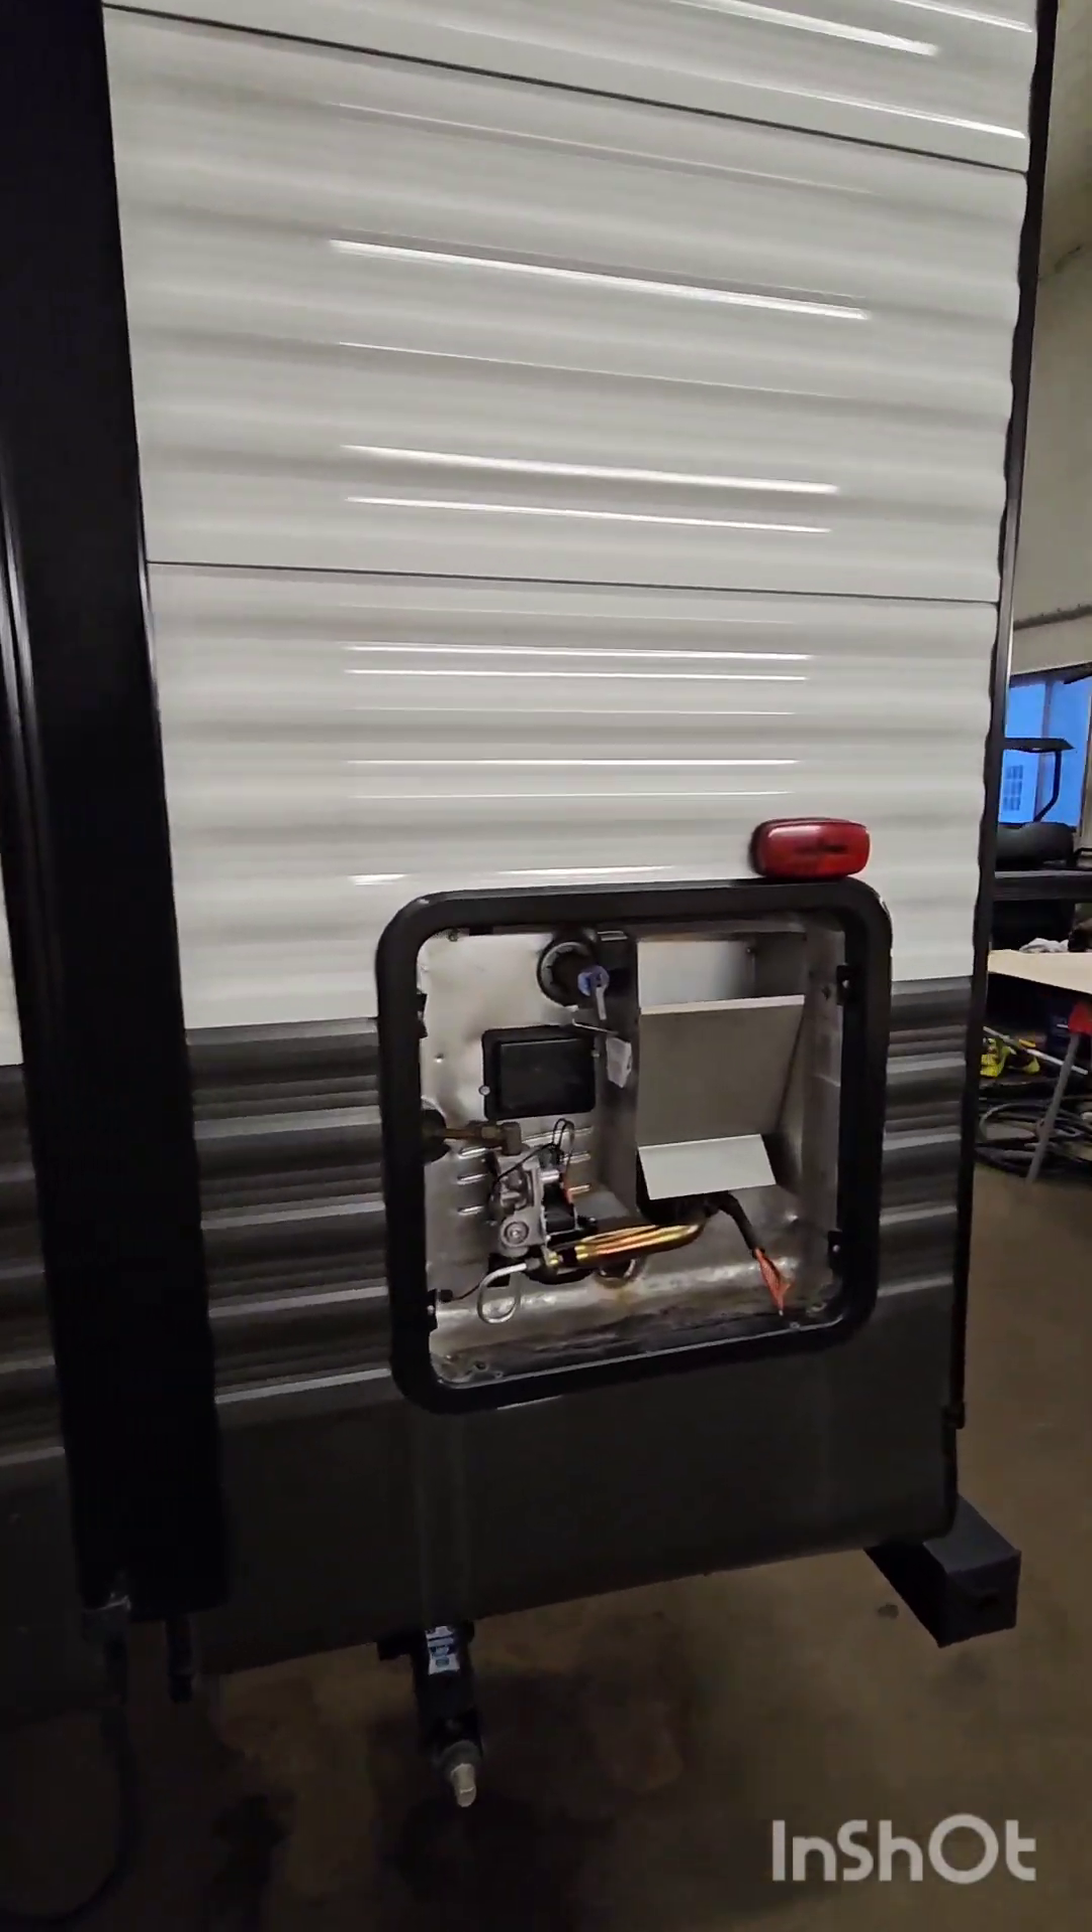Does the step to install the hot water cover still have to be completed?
Yes.